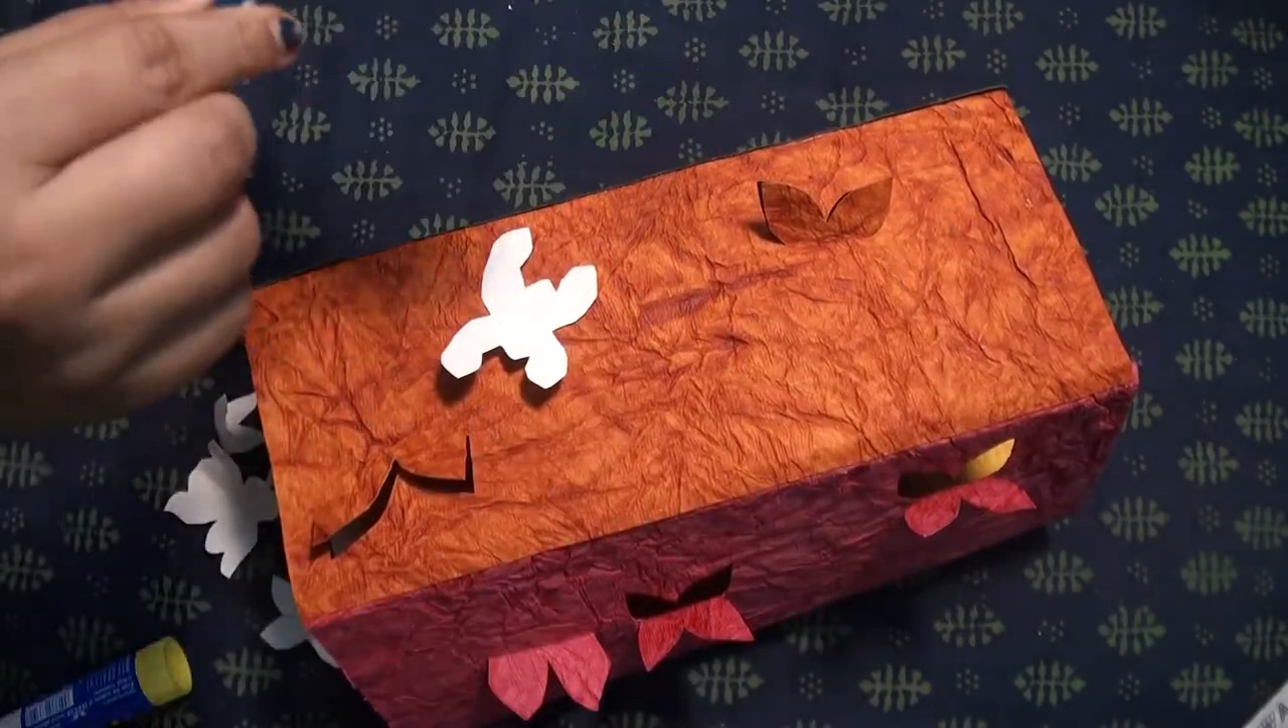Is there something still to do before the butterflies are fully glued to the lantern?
Yes.